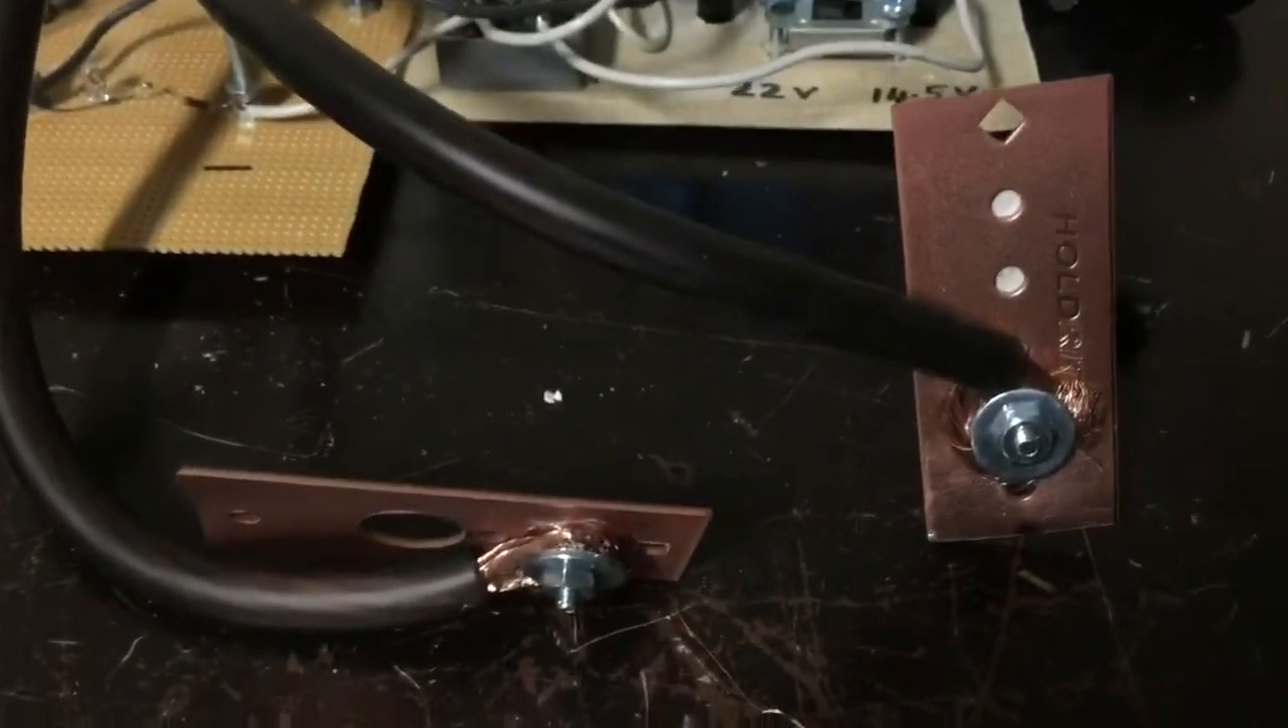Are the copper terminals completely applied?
Yes.